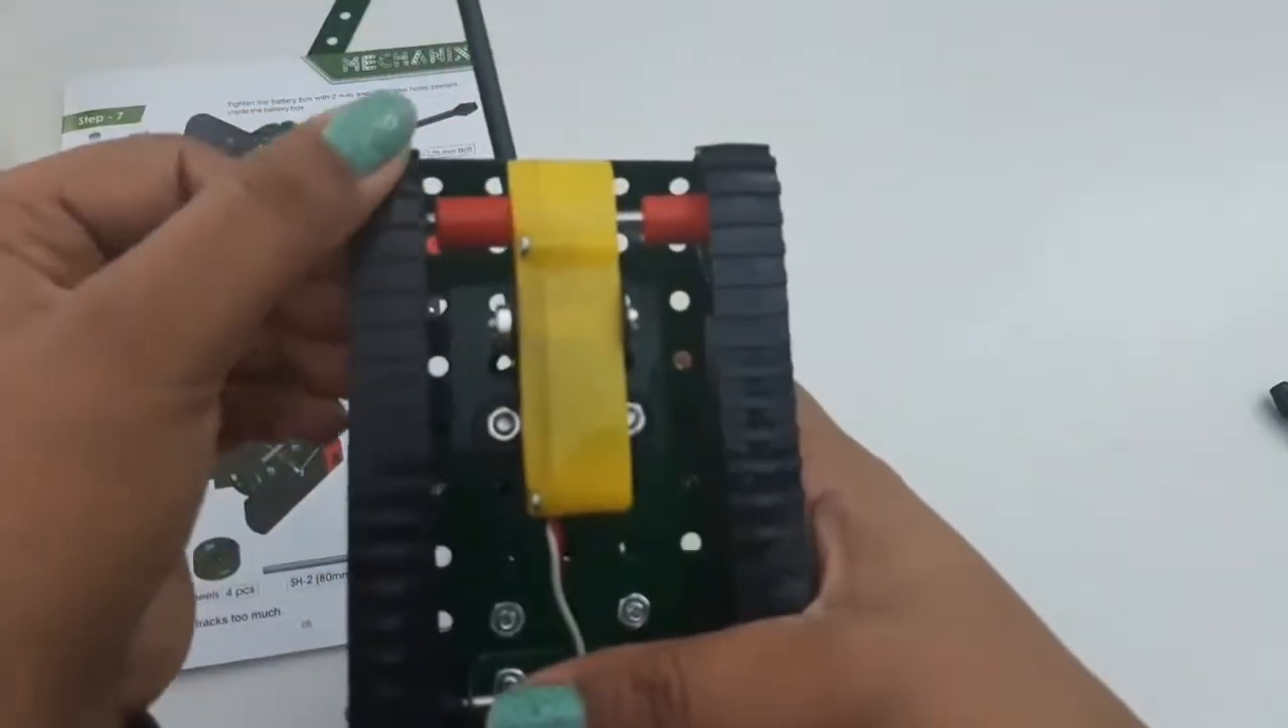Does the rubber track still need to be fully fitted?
No.